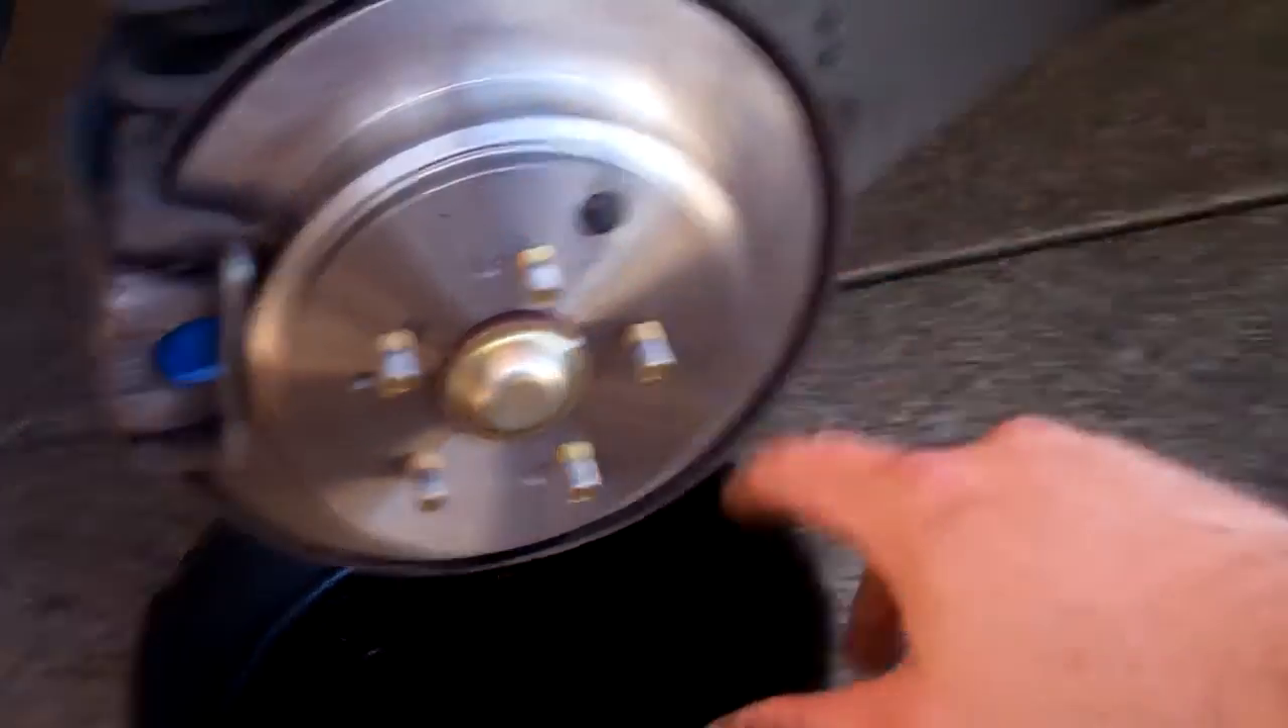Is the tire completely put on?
No.